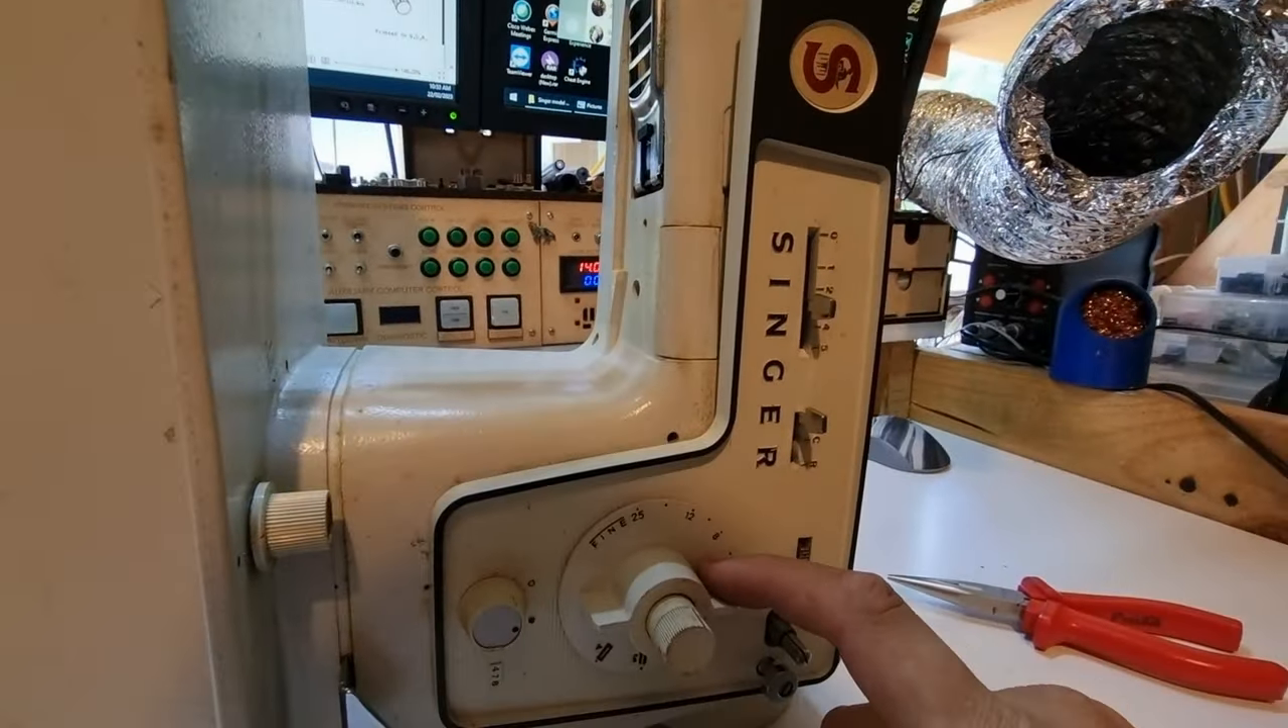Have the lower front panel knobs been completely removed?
No.